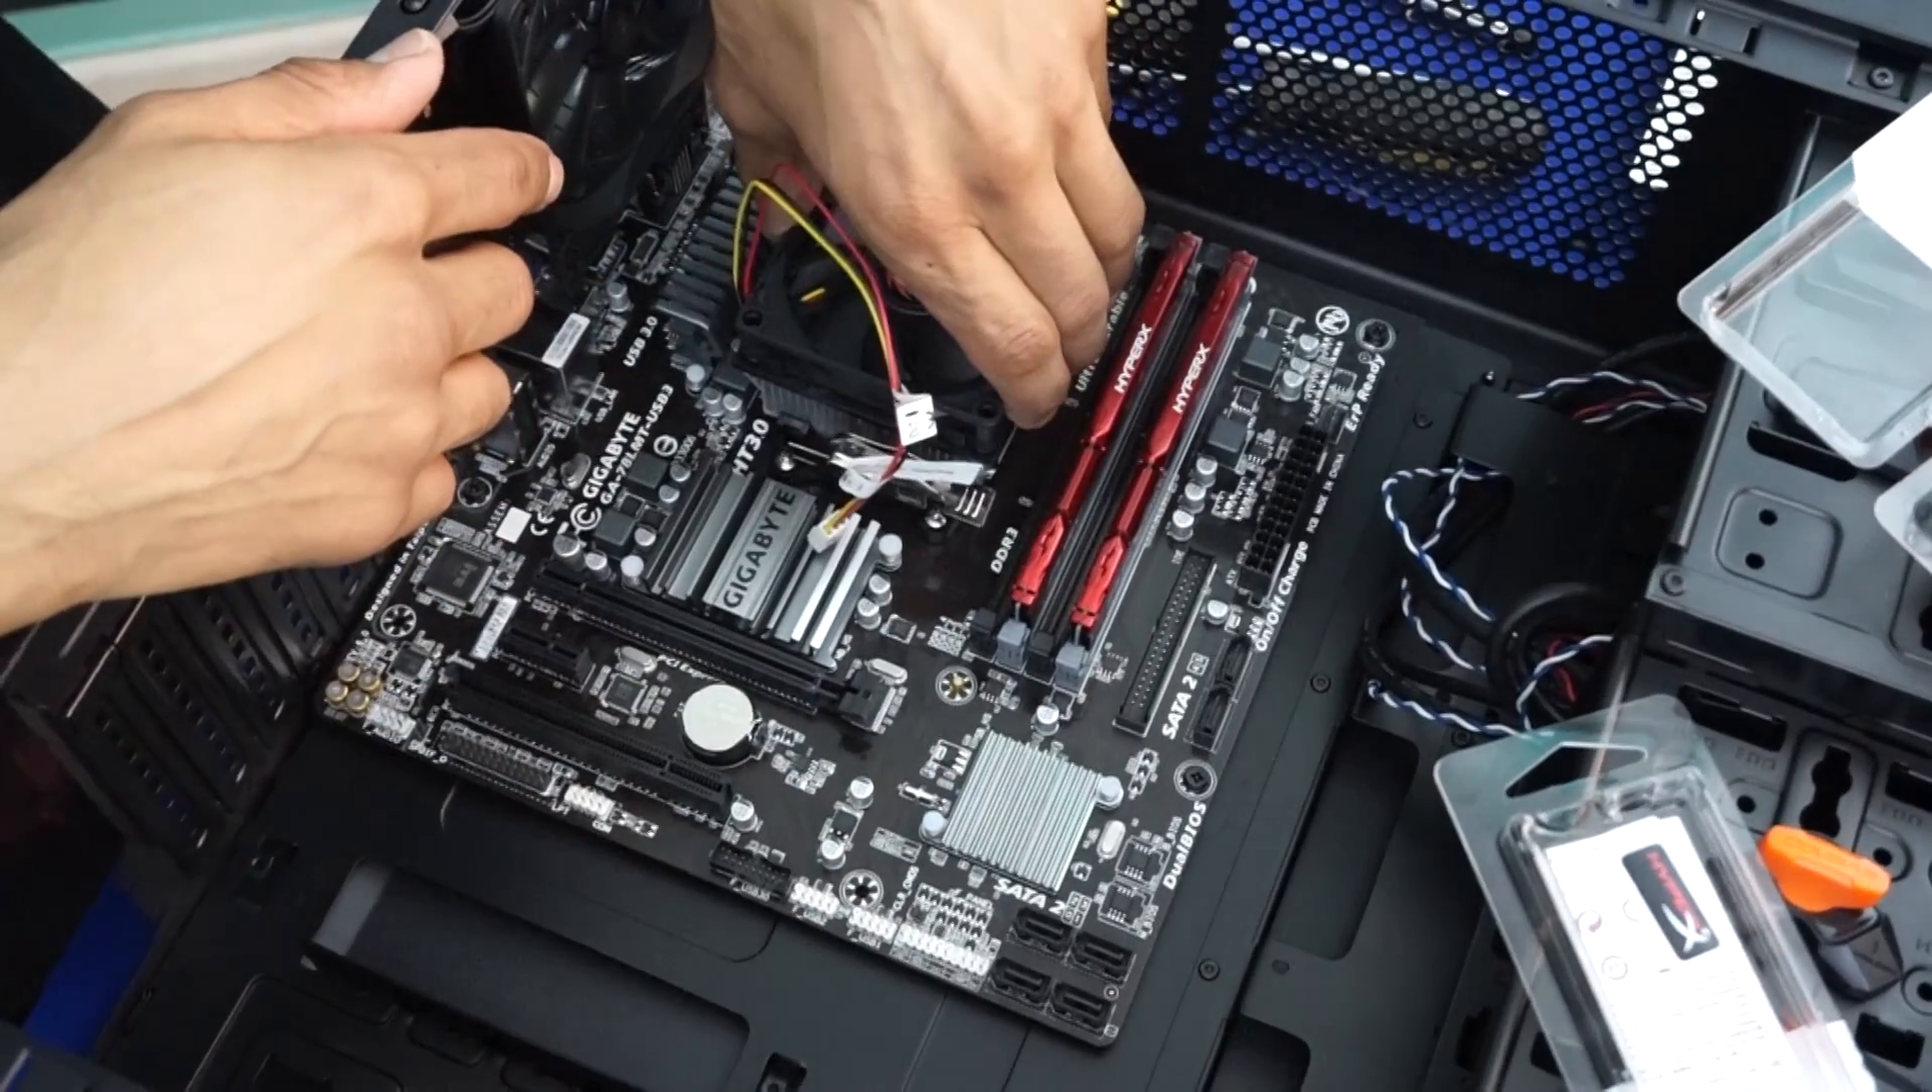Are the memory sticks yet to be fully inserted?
No.